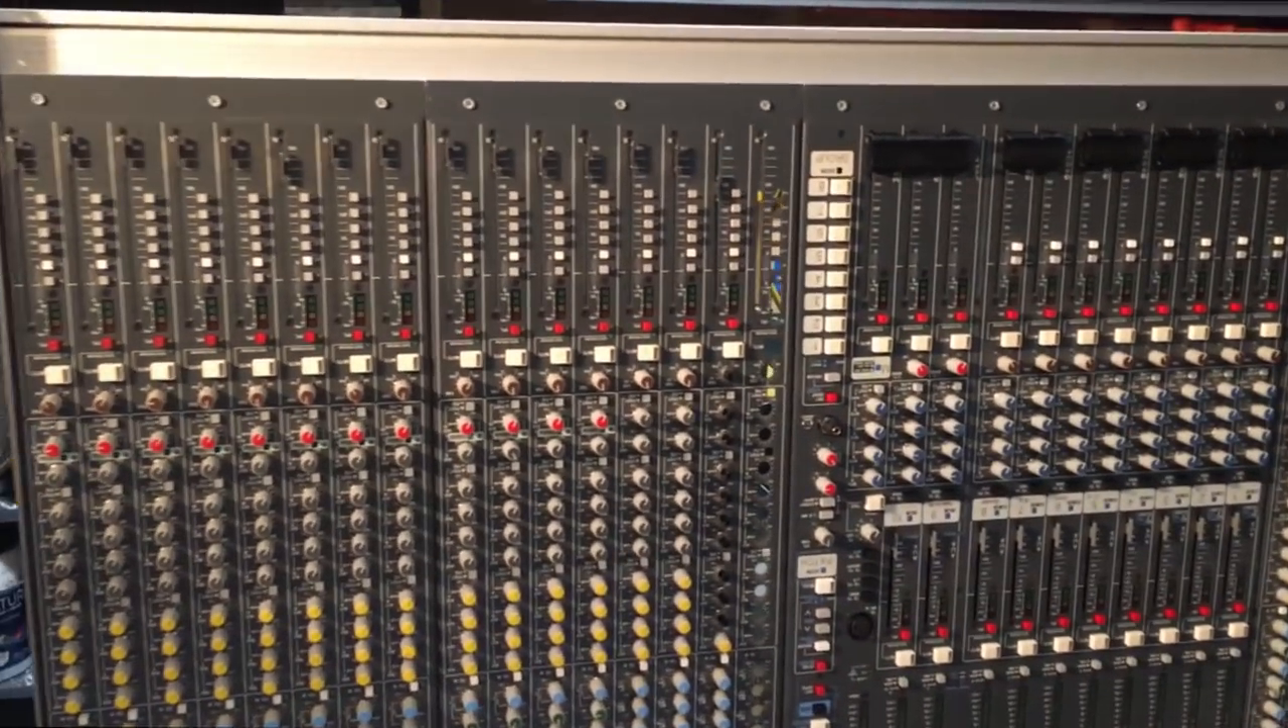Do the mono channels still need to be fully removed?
Yes.